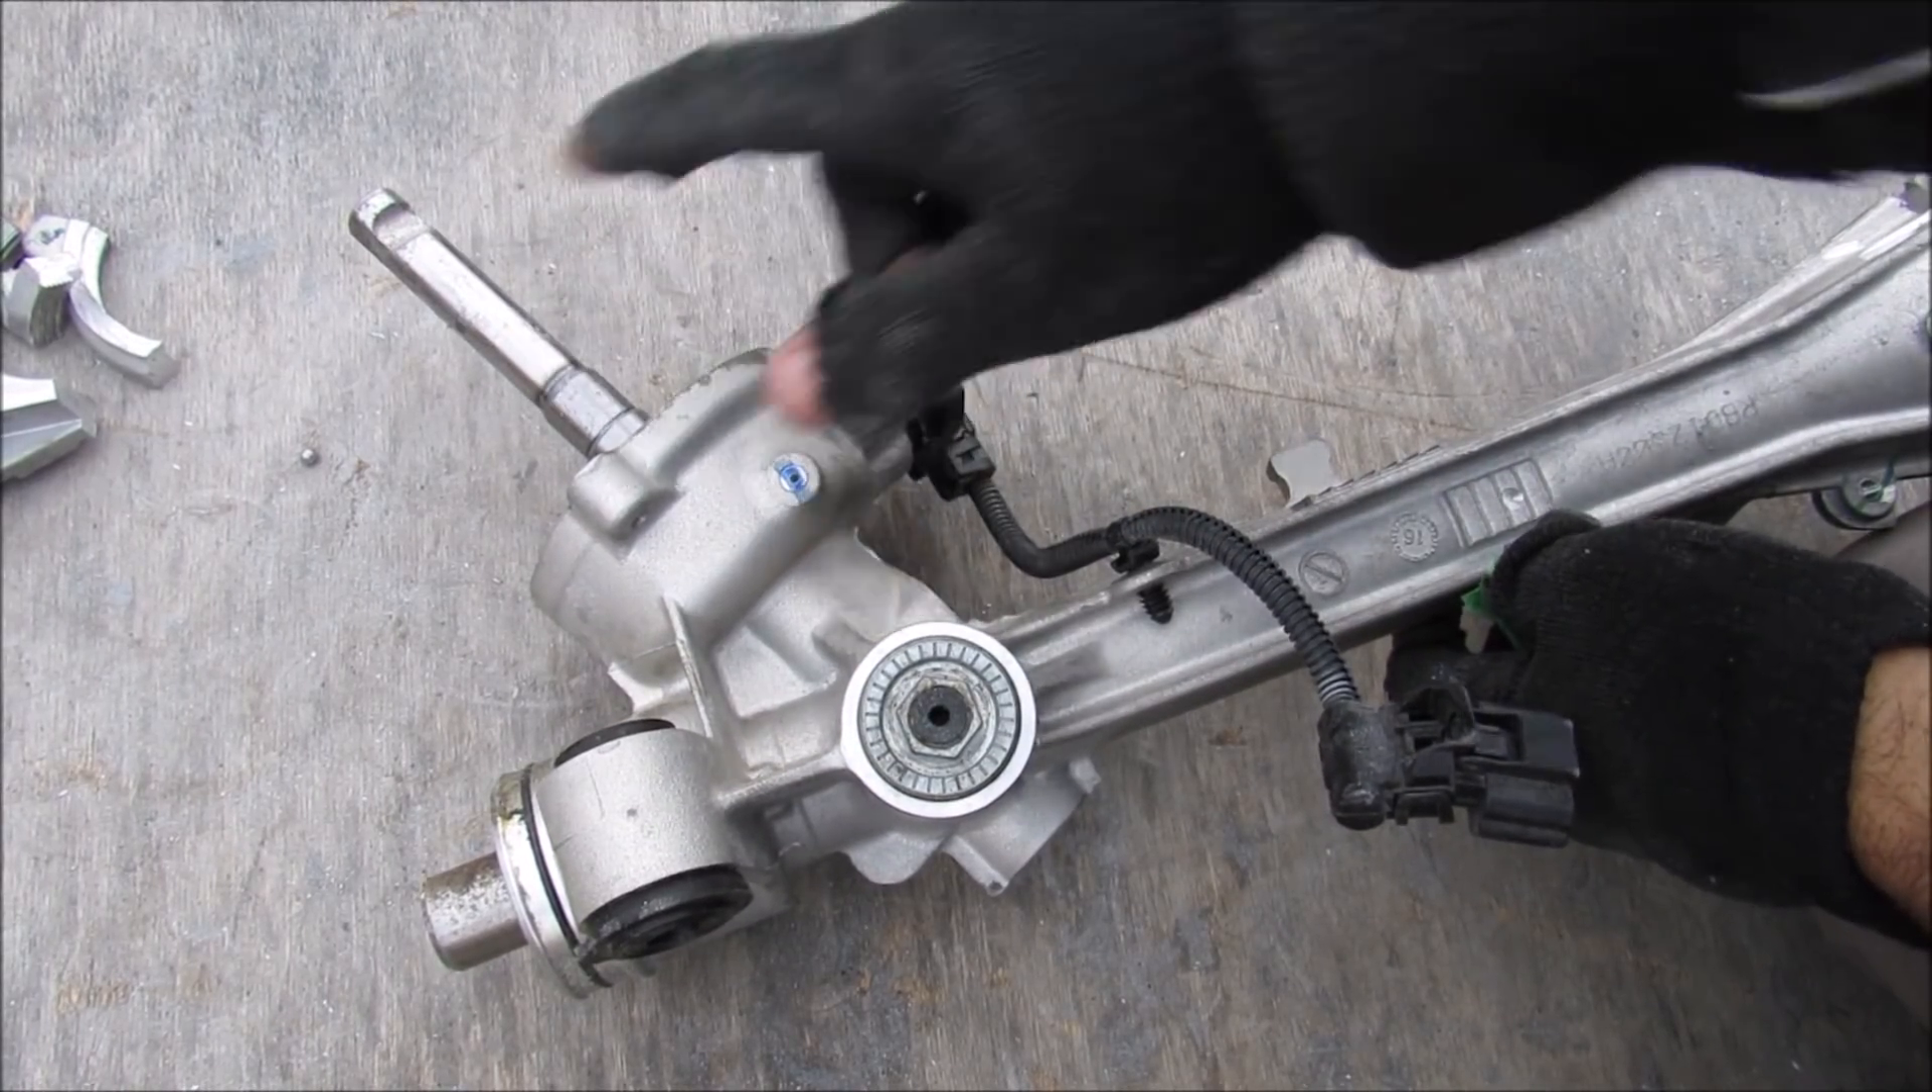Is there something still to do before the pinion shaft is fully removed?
Yes.